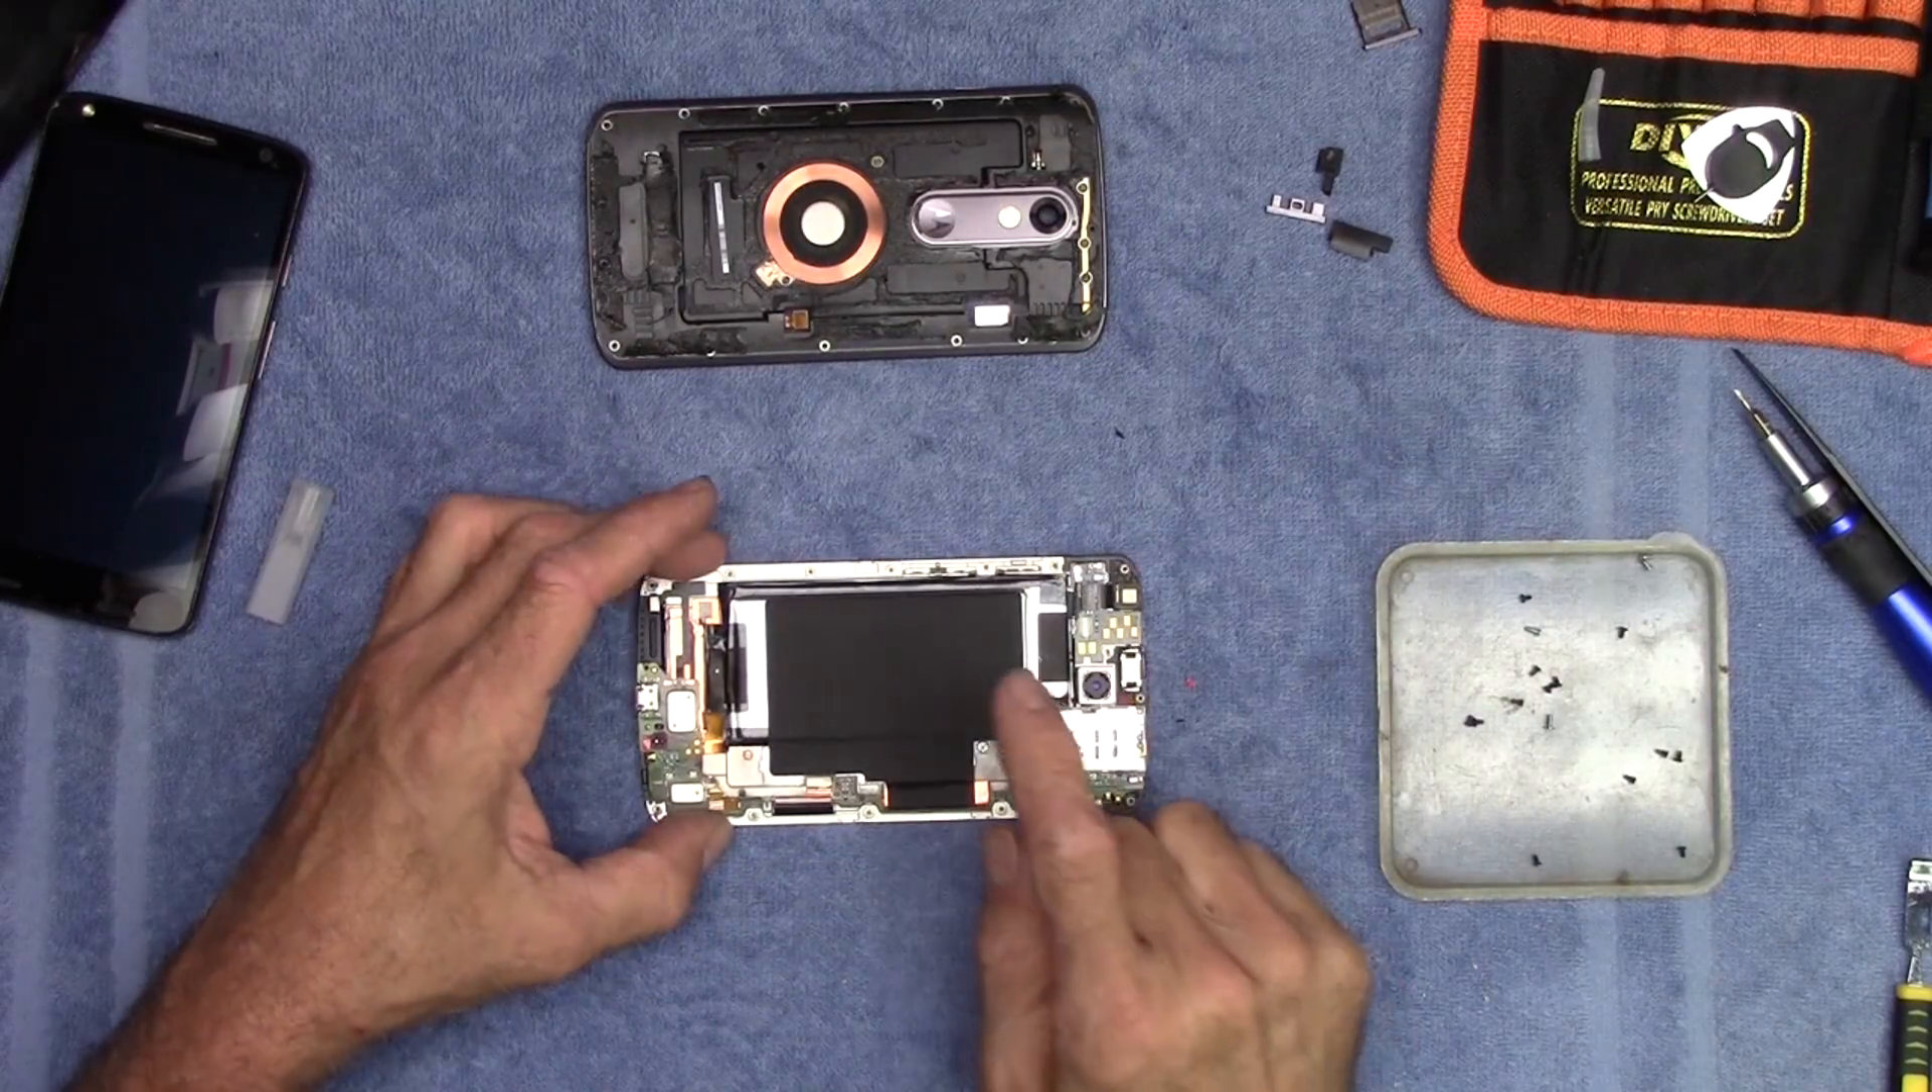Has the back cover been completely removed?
Yes.